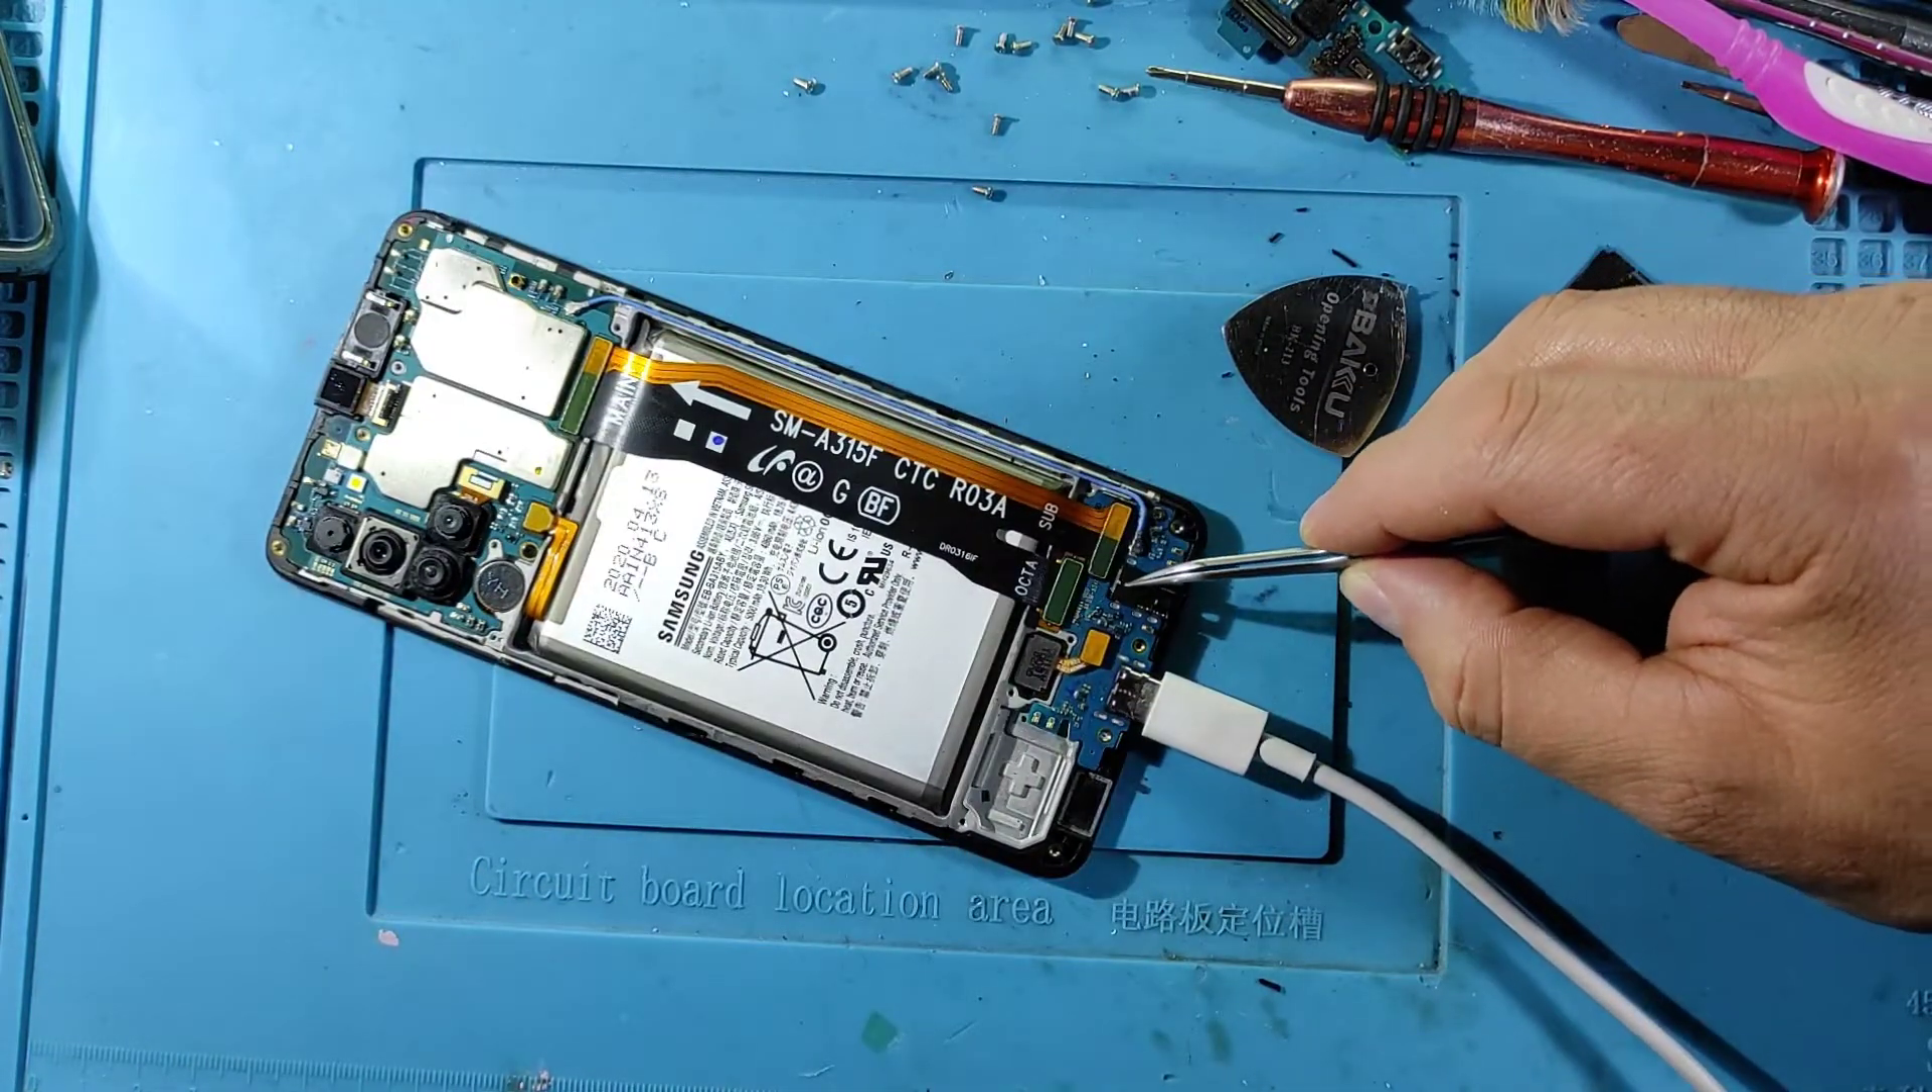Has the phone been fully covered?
No.